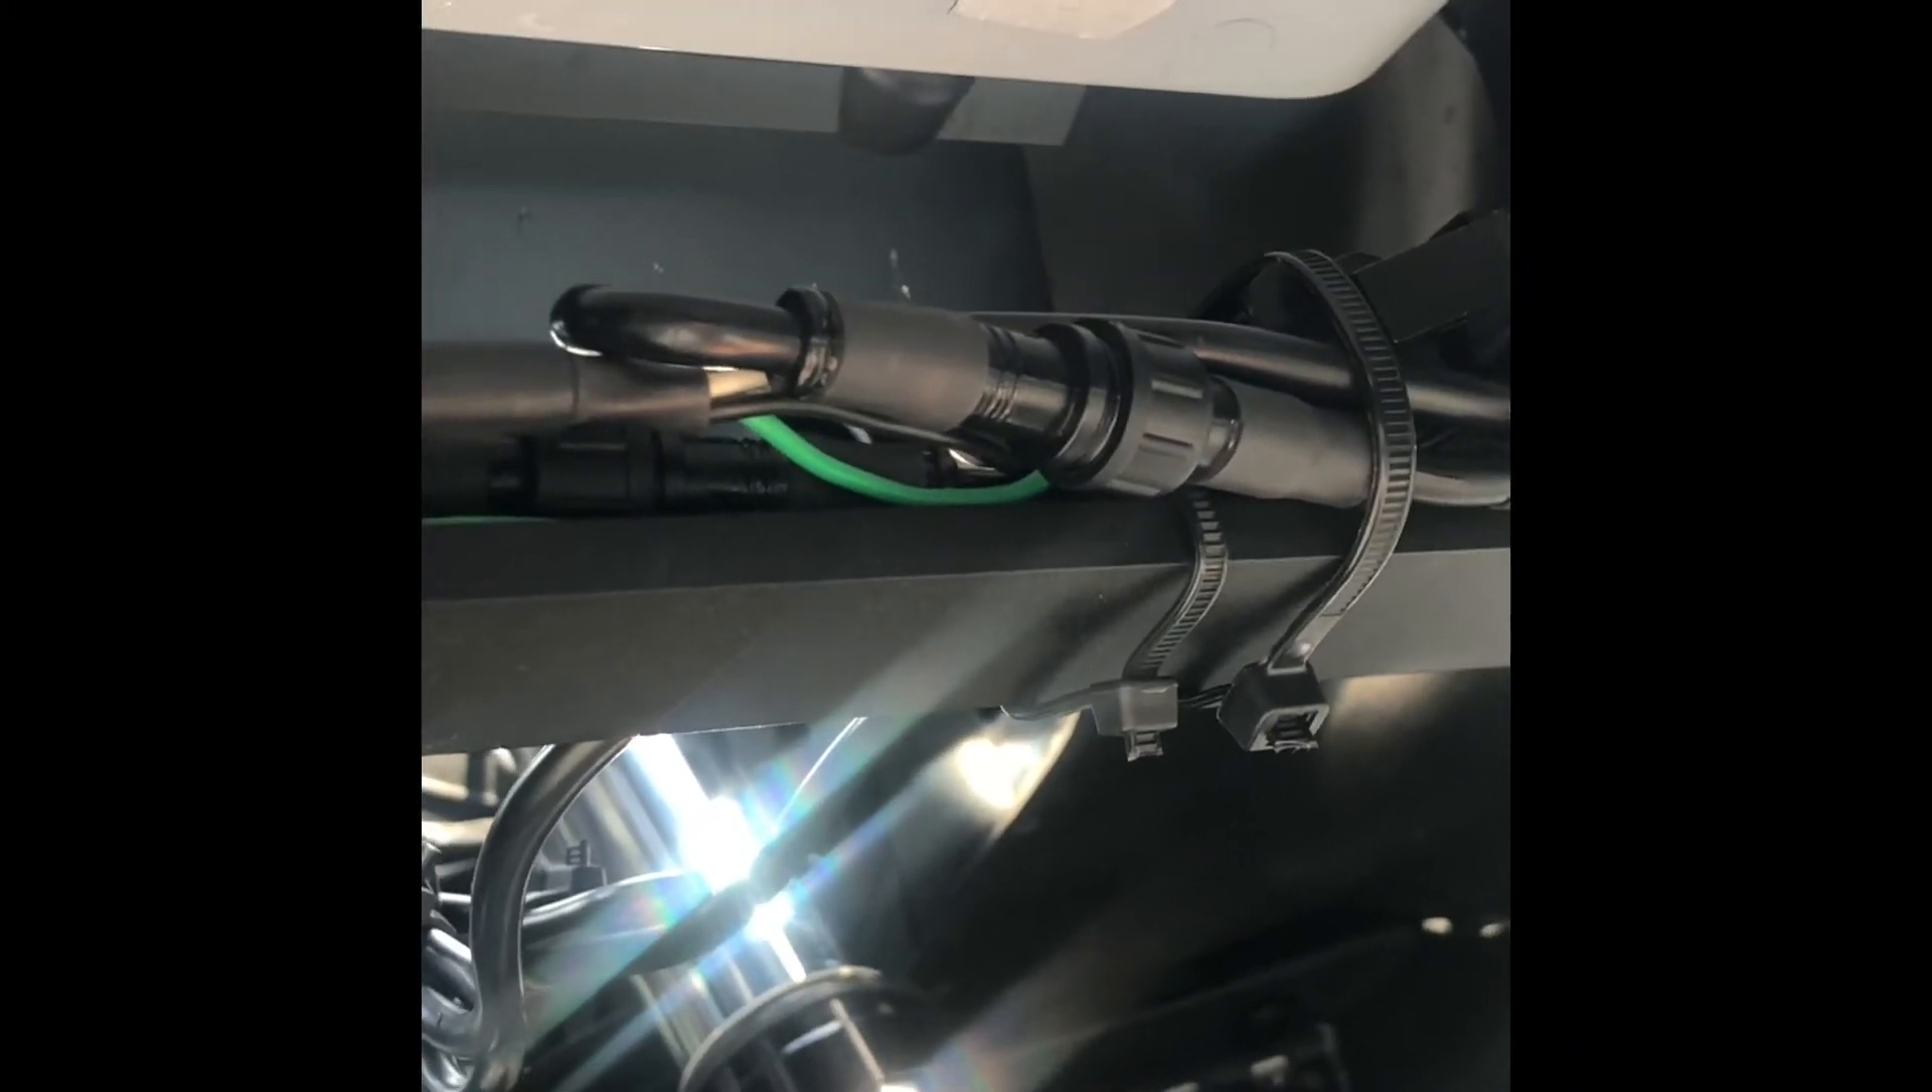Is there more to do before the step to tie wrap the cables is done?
No.